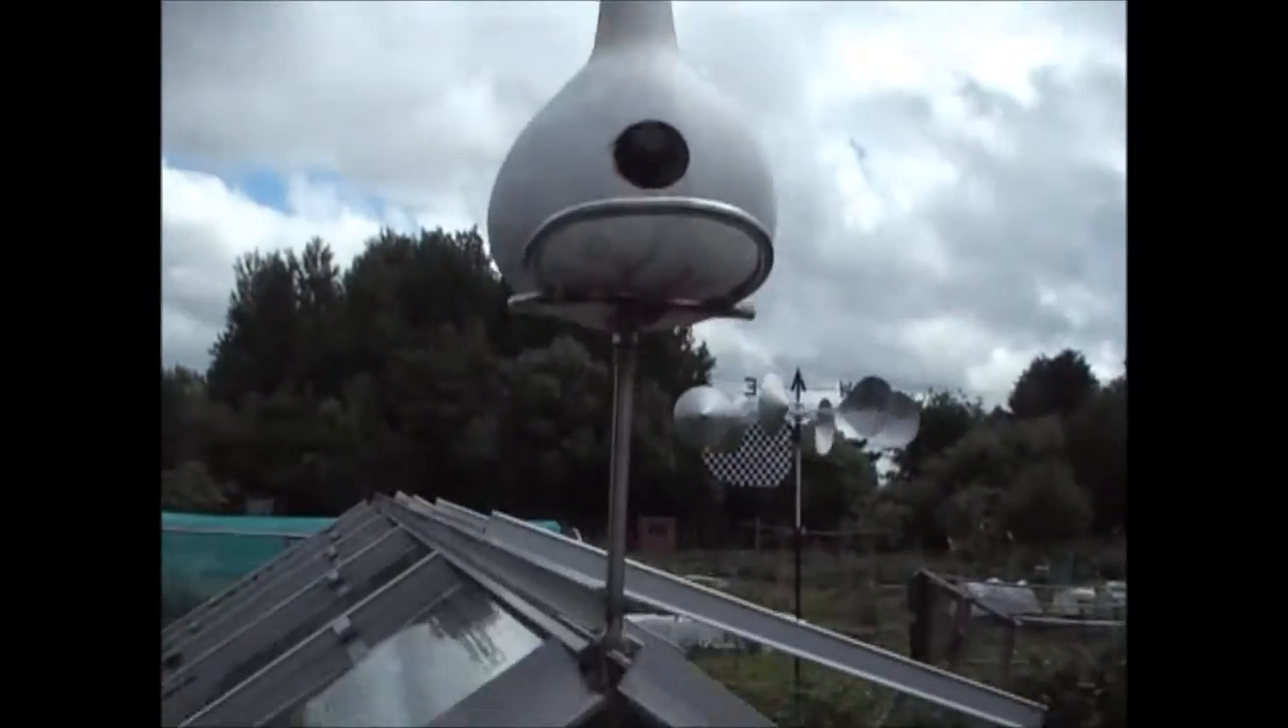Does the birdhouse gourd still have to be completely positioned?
No.